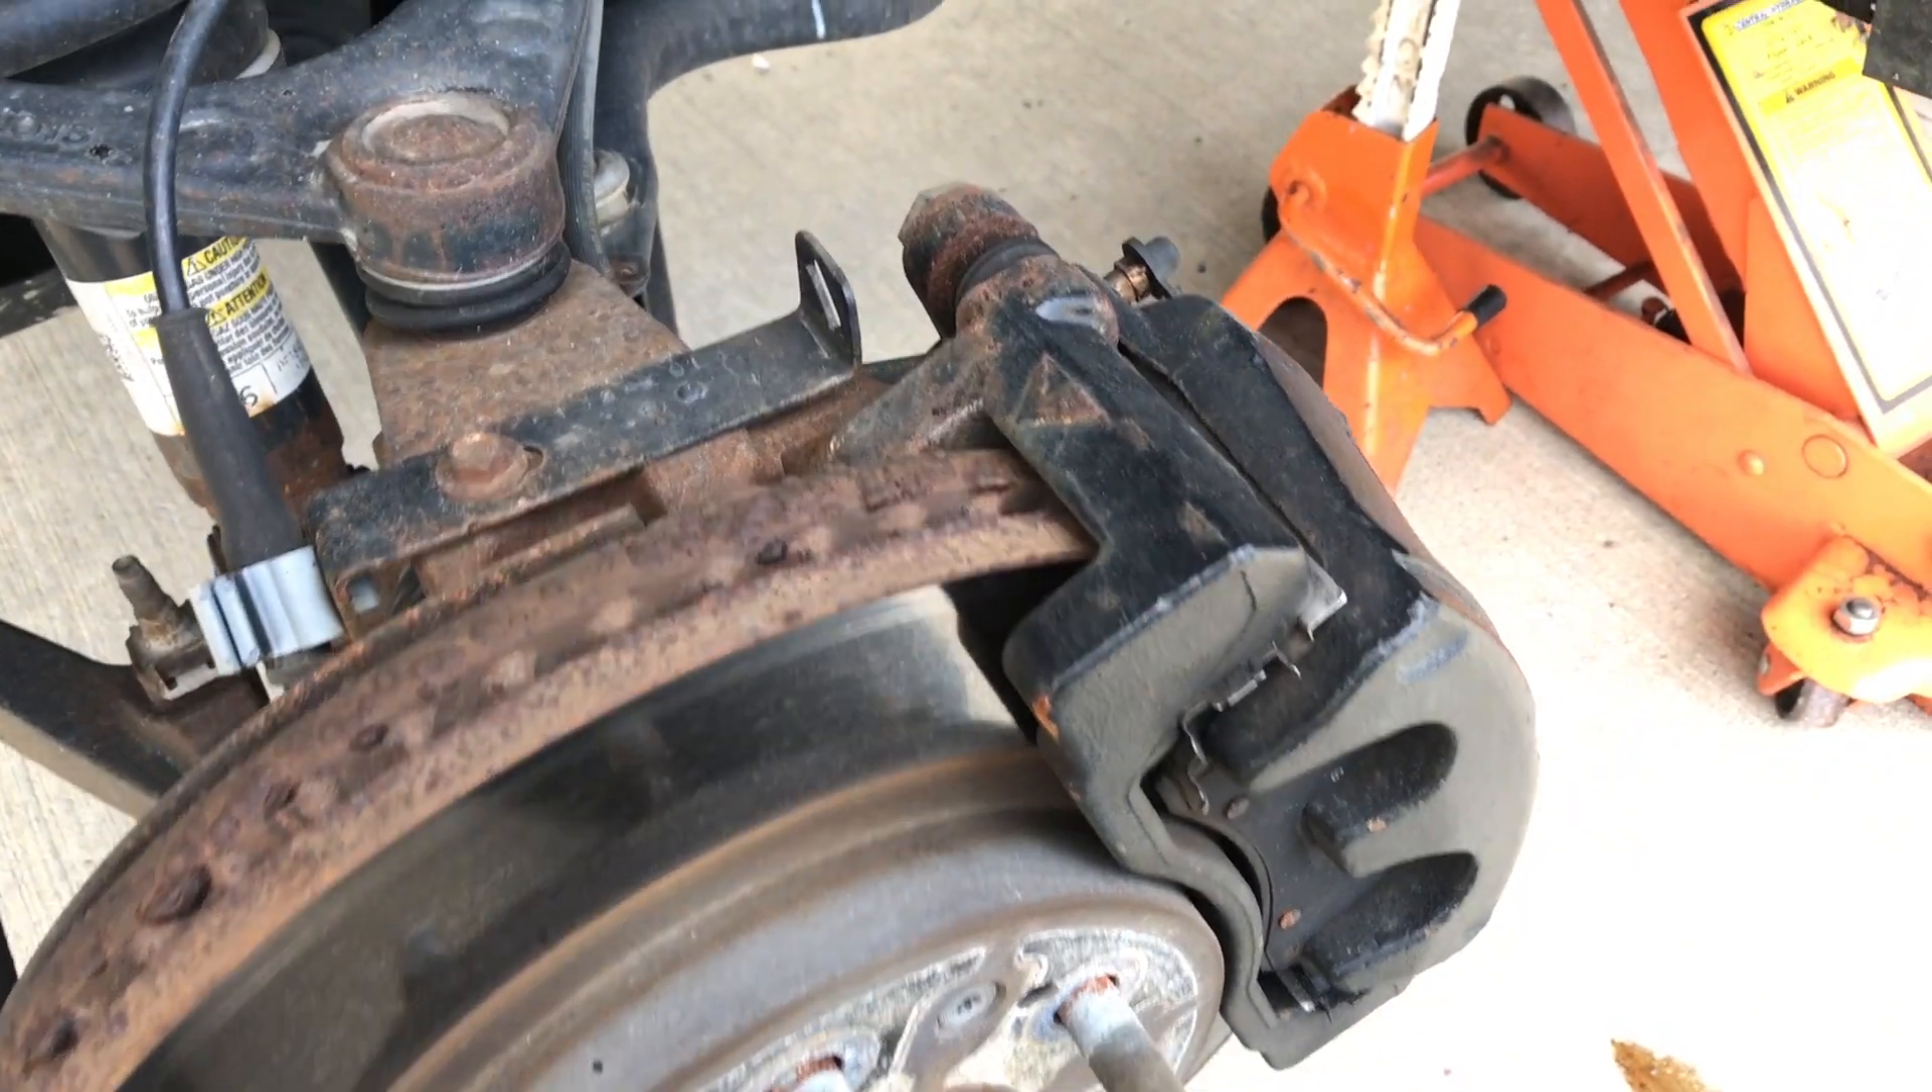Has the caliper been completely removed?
No.